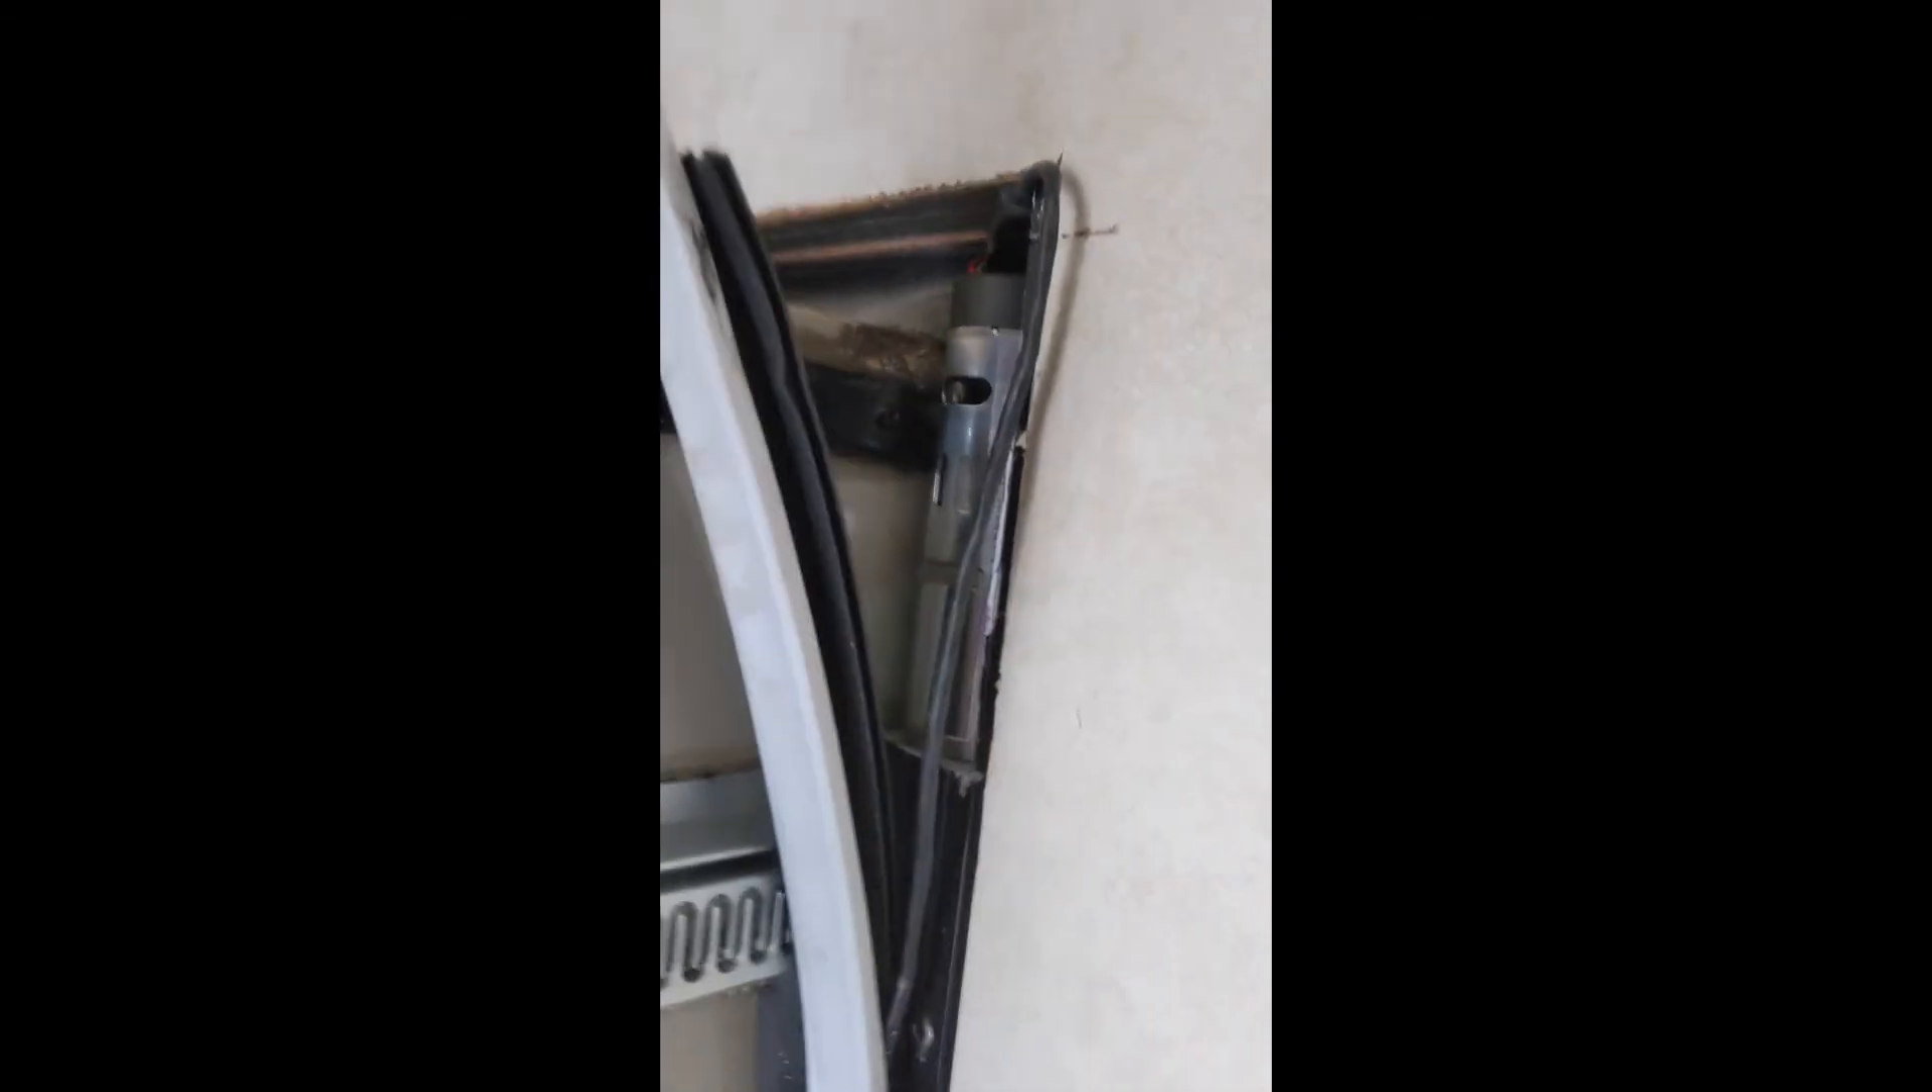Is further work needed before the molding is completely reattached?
Yes.